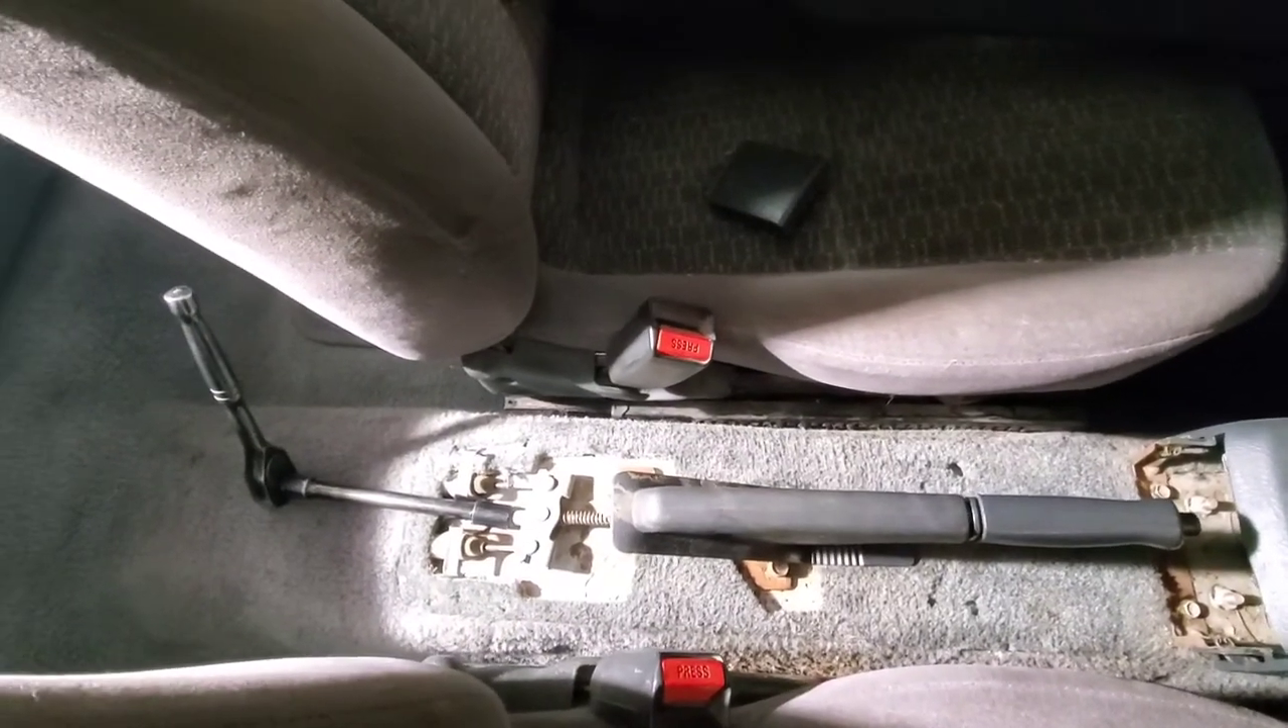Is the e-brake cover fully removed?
Yes.